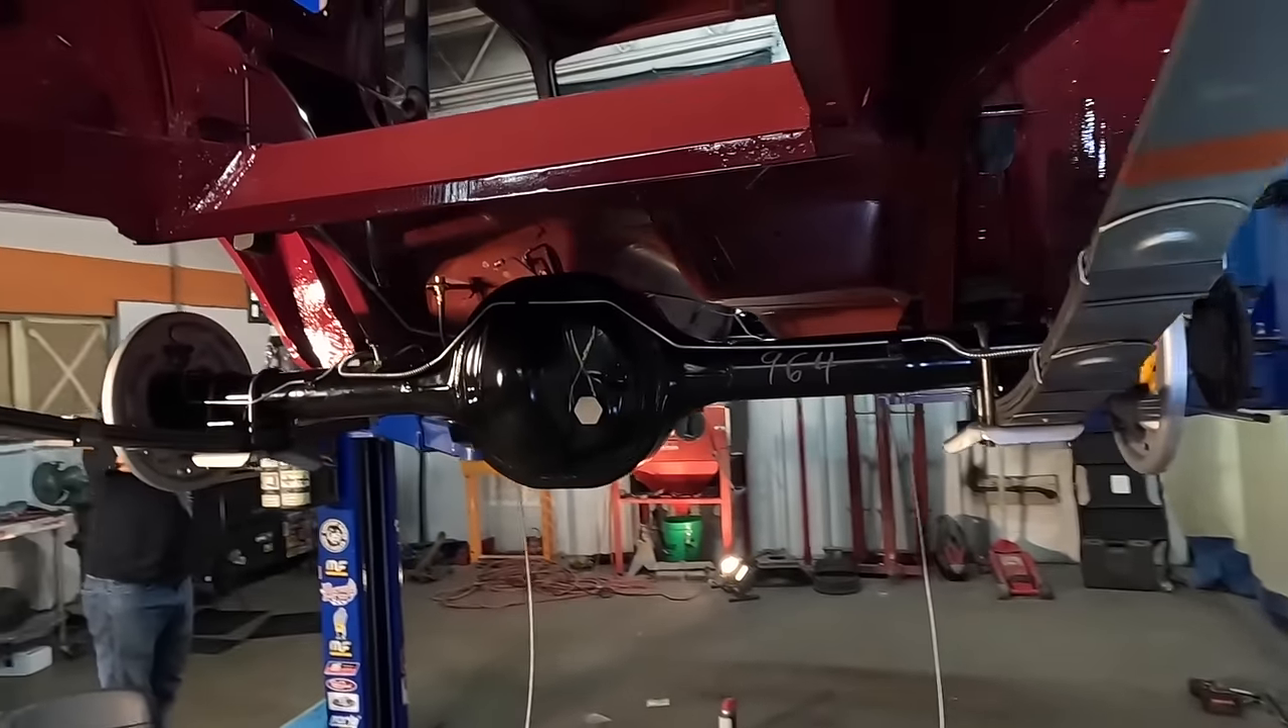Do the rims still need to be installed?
Yes.